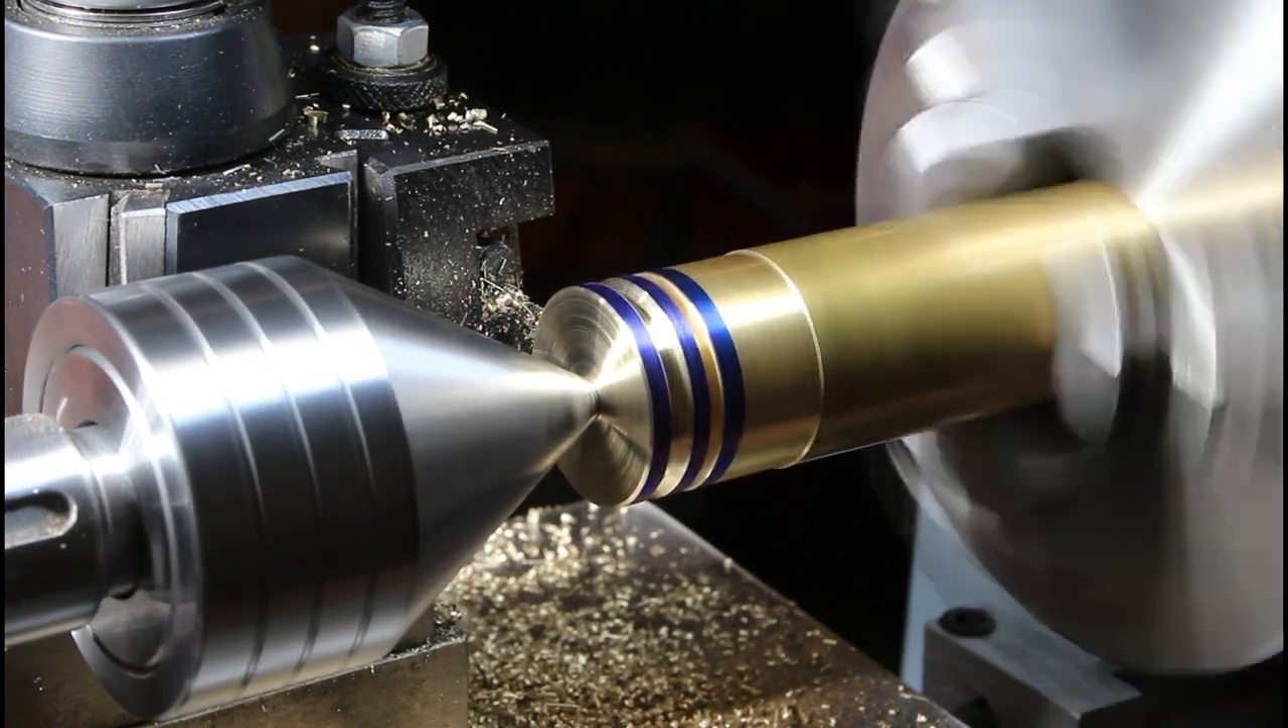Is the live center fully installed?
Yes.